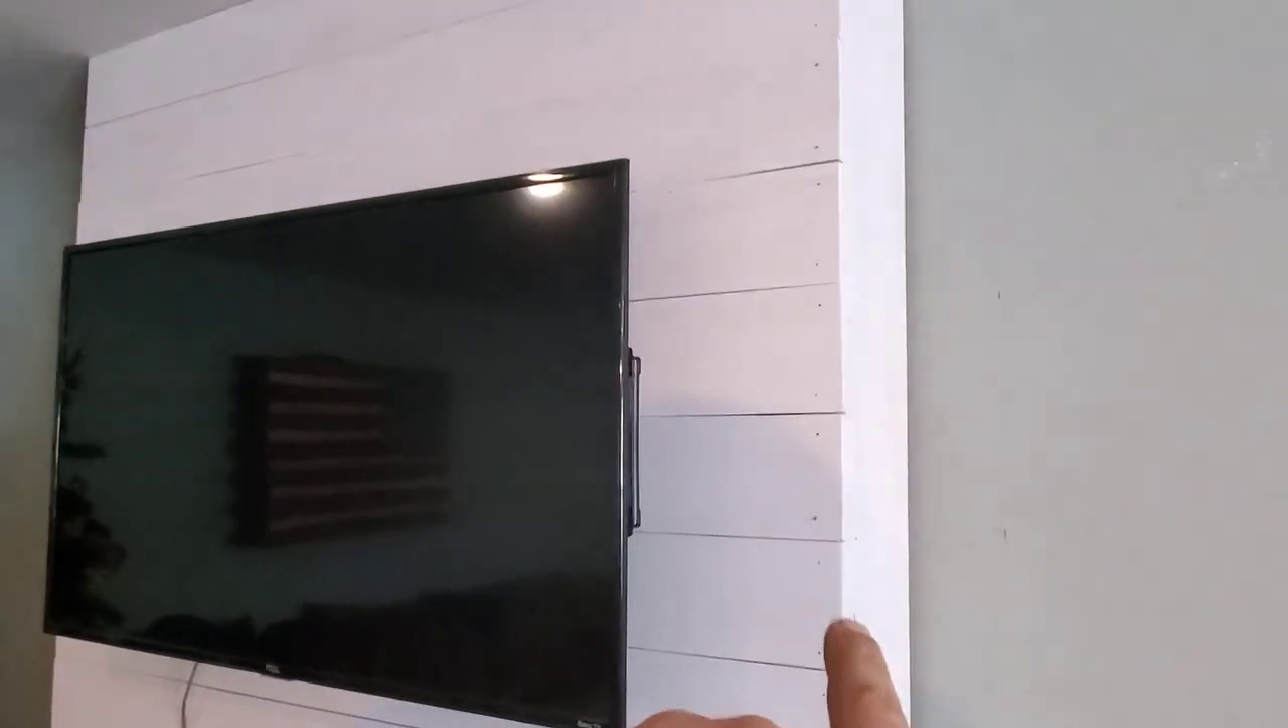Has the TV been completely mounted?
Yes.